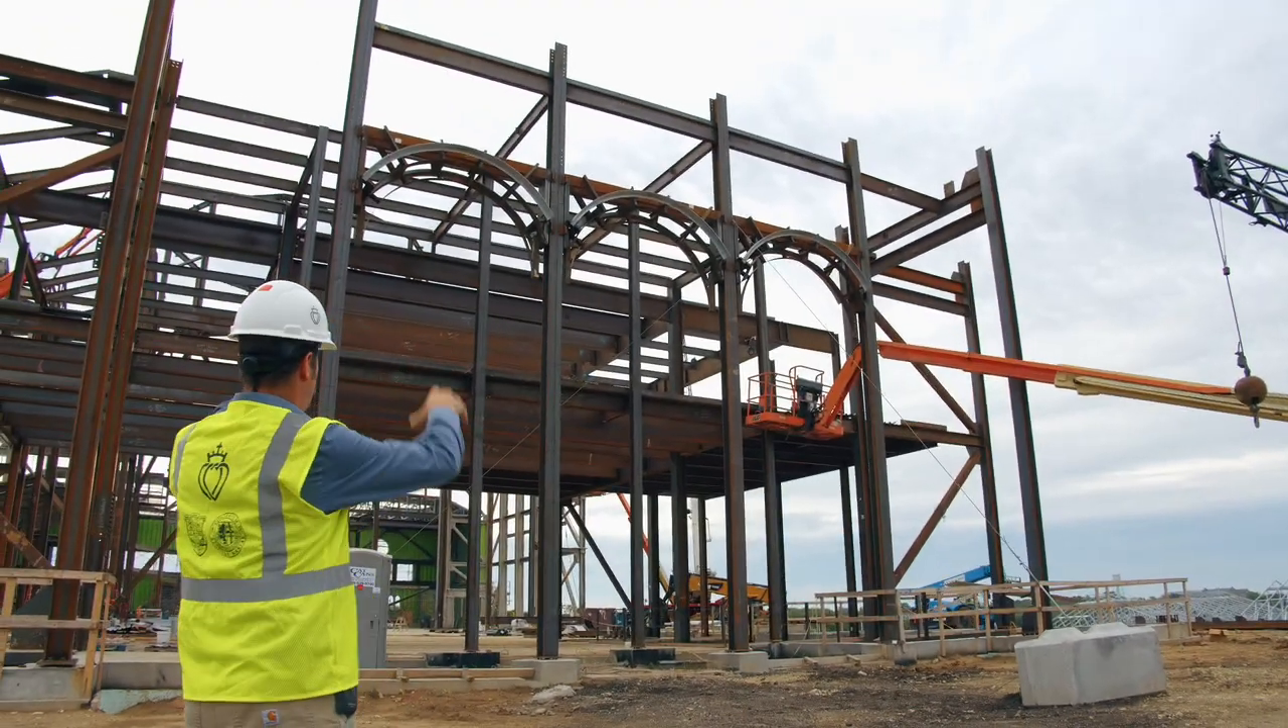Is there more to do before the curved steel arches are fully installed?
No.